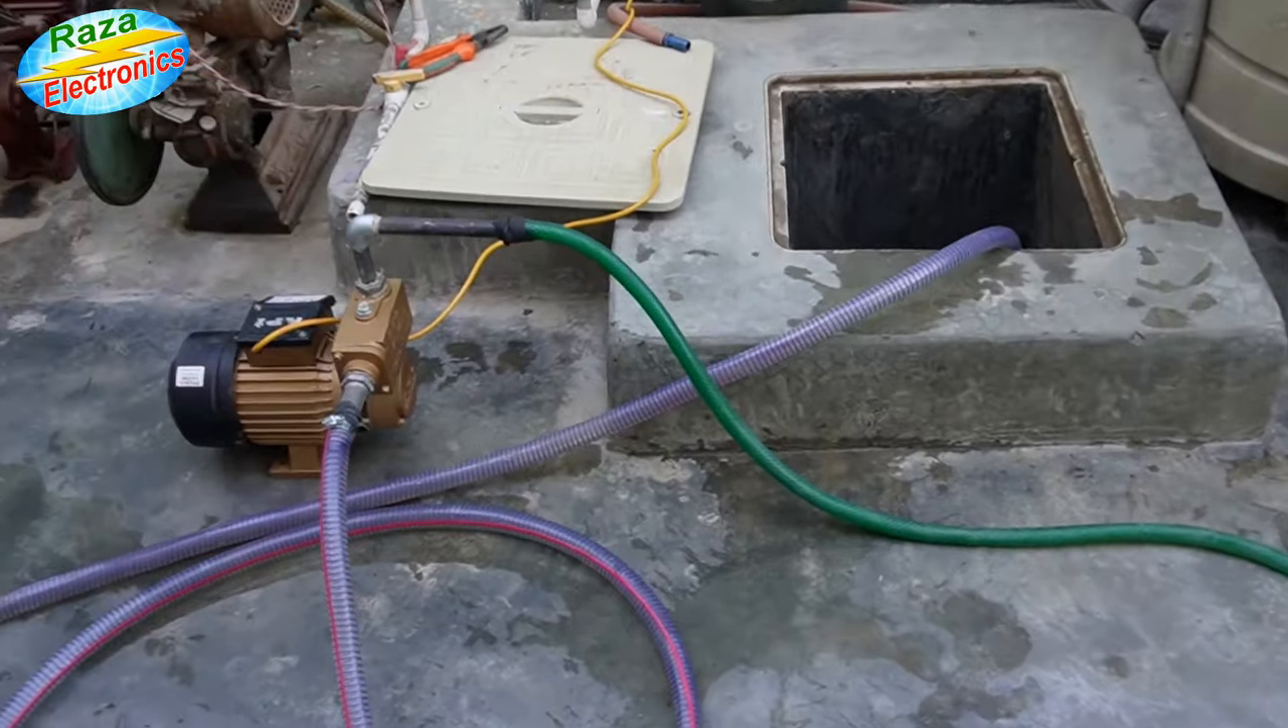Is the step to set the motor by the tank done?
Yes.